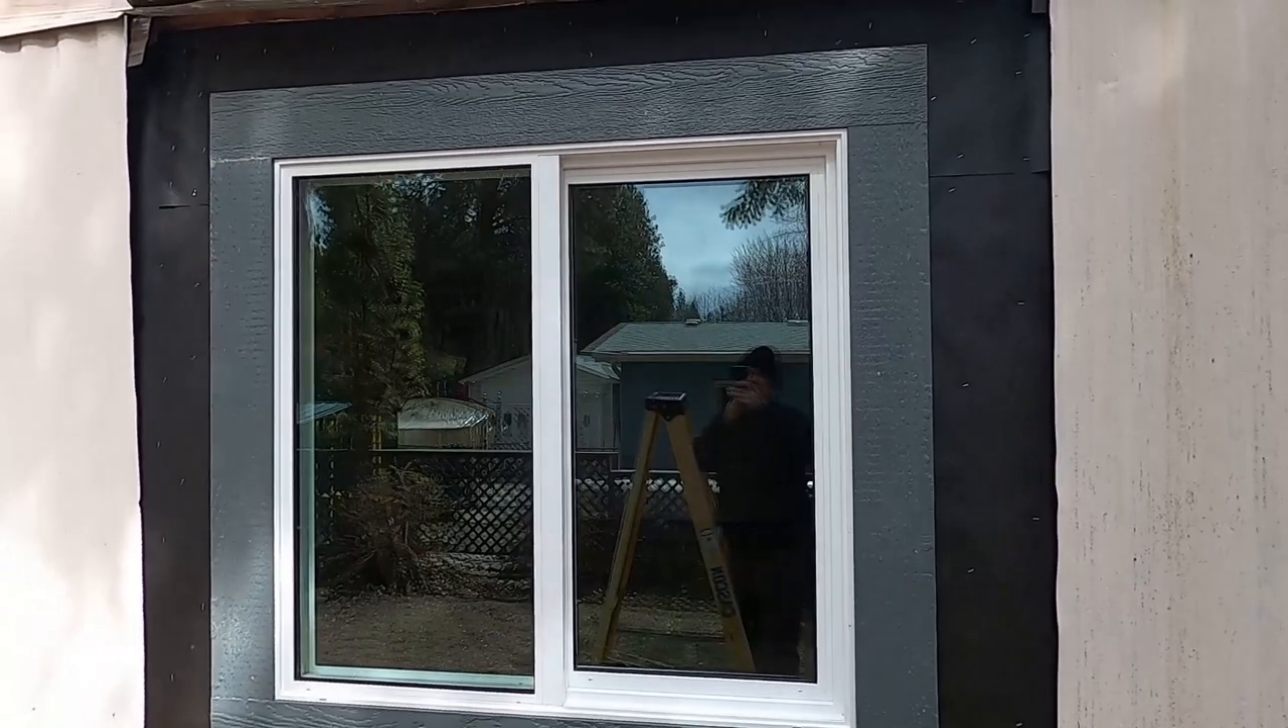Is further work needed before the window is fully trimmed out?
No.